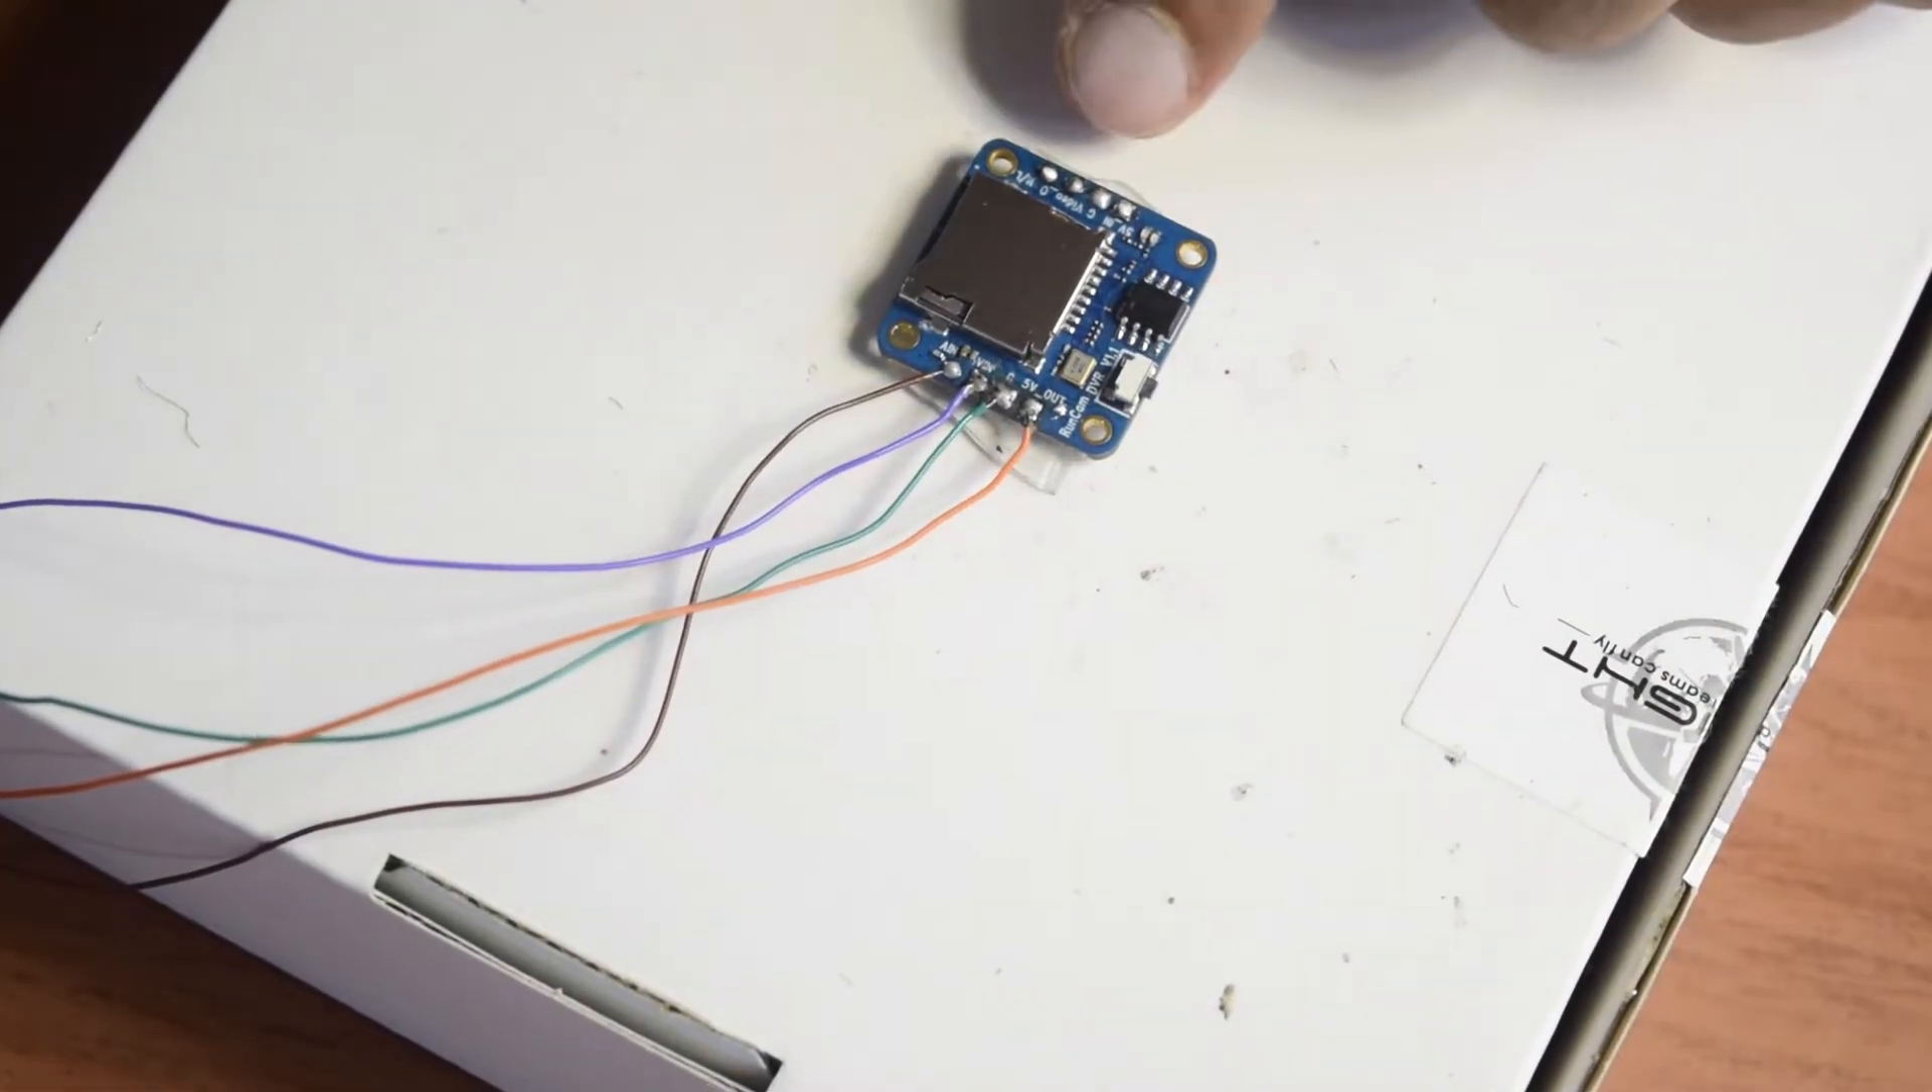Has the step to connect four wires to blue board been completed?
Yes.